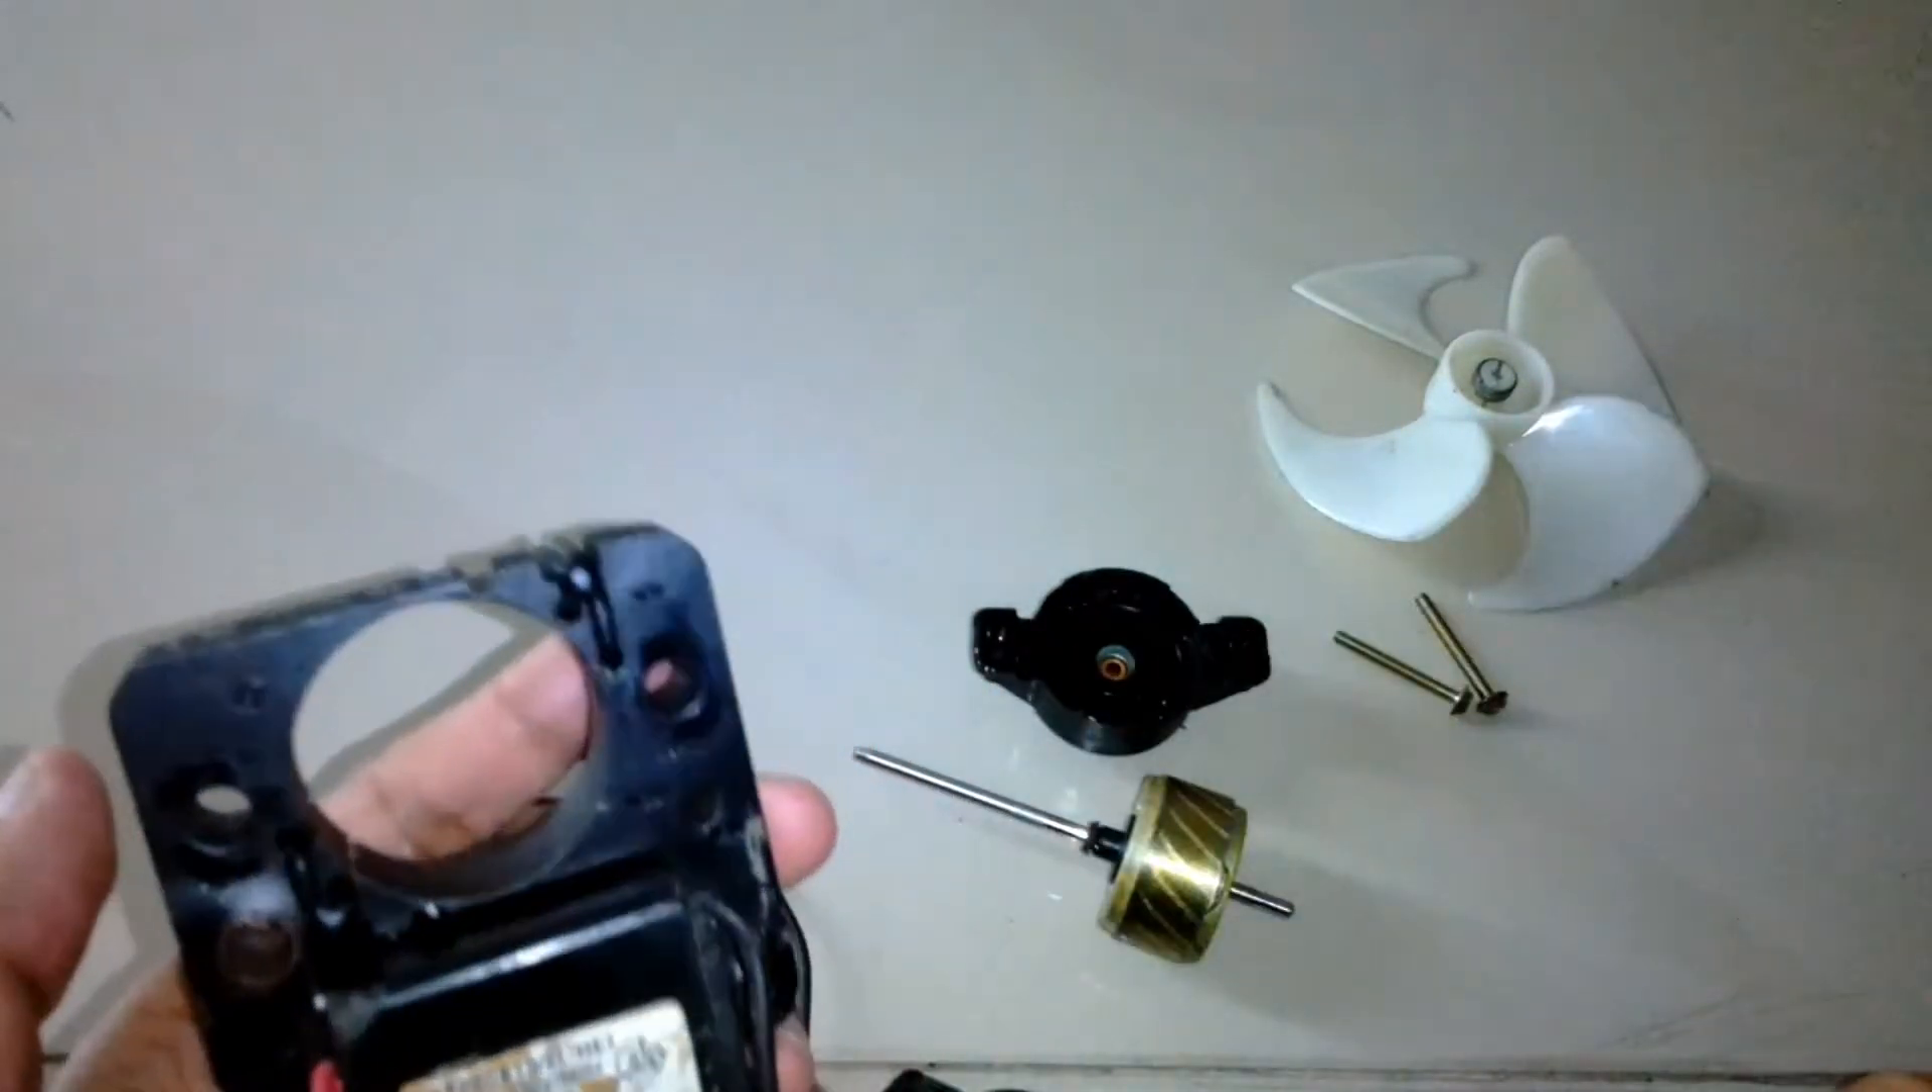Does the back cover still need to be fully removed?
No.